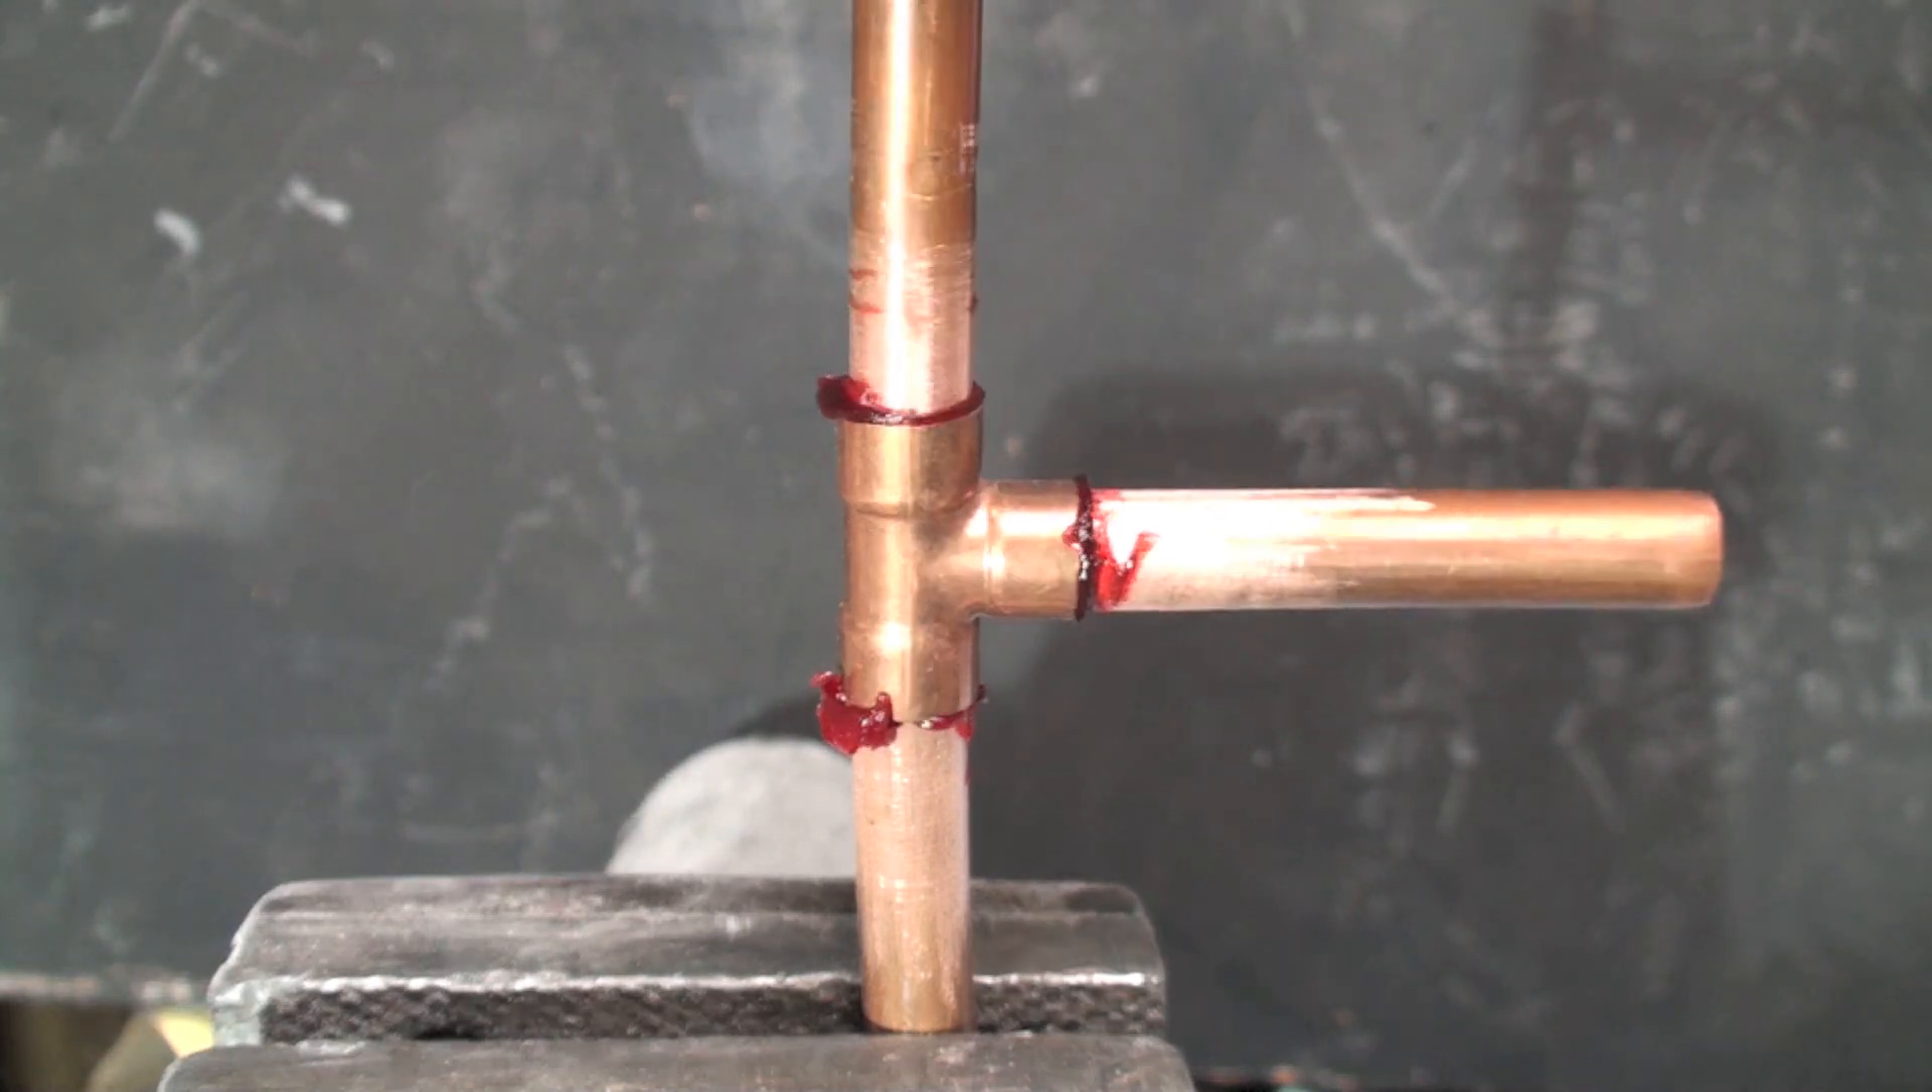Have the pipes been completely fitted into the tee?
Yes.